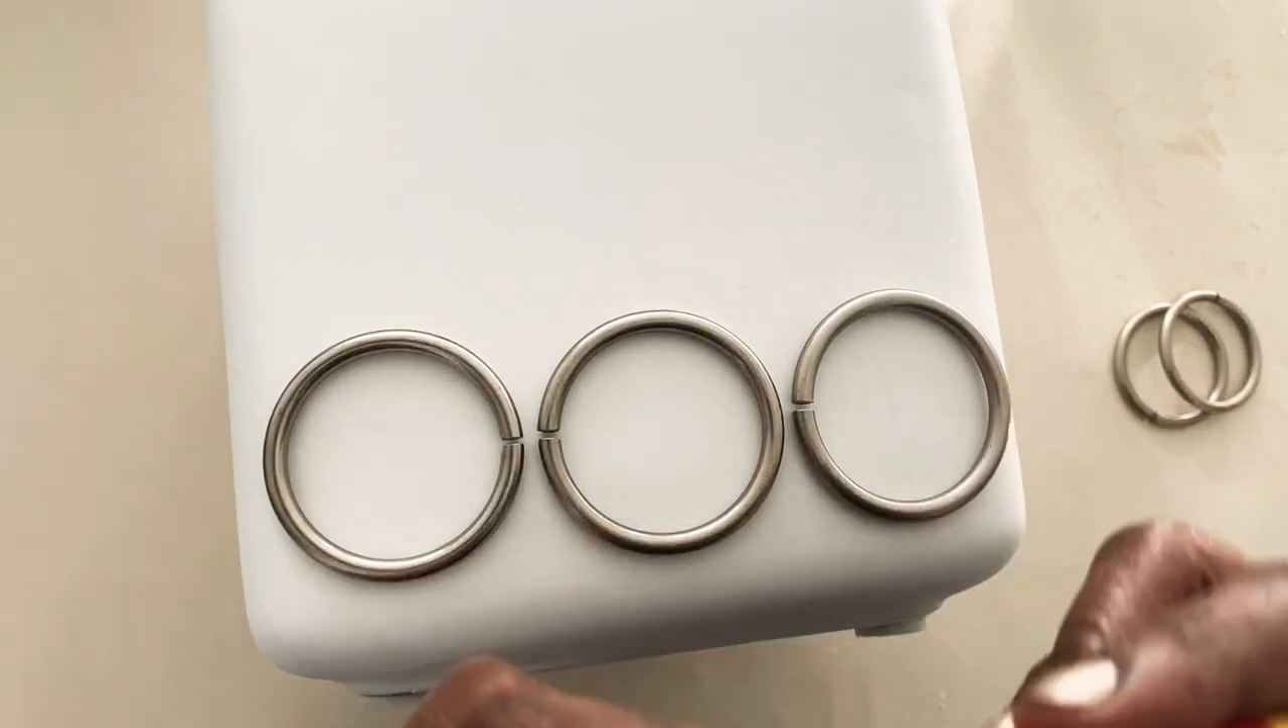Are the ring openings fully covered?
No.